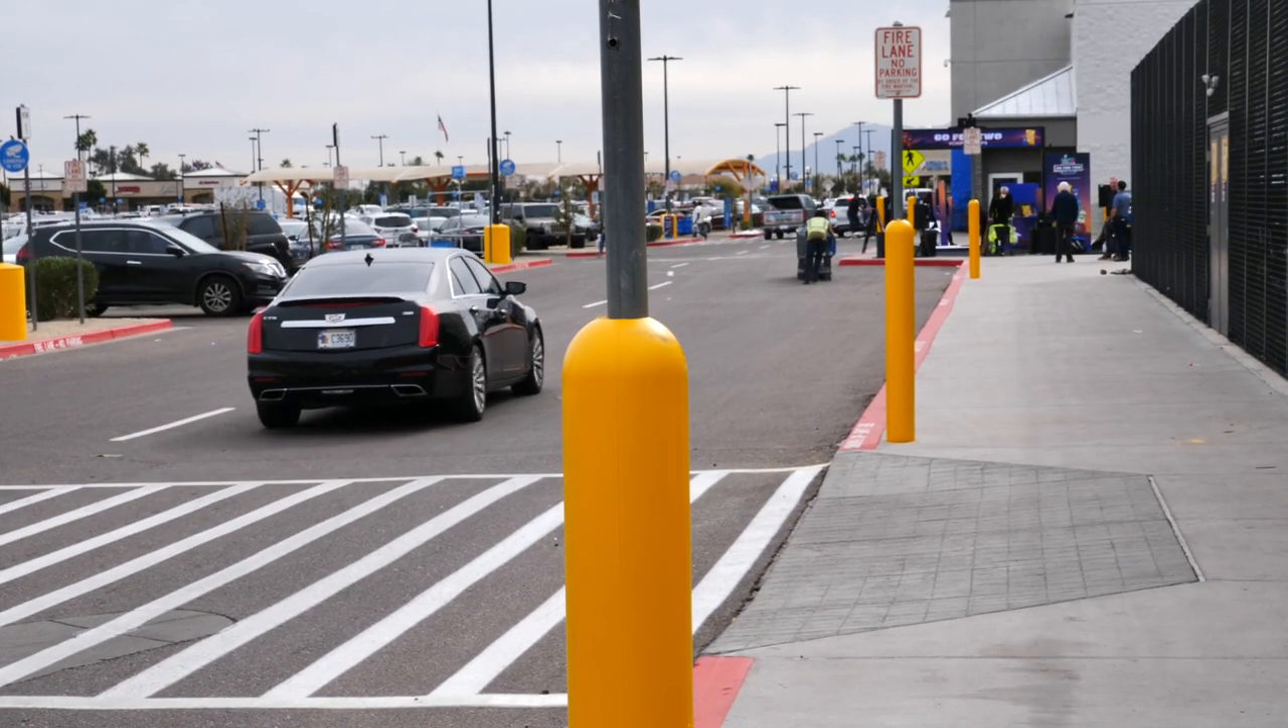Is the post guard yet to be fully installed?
No.